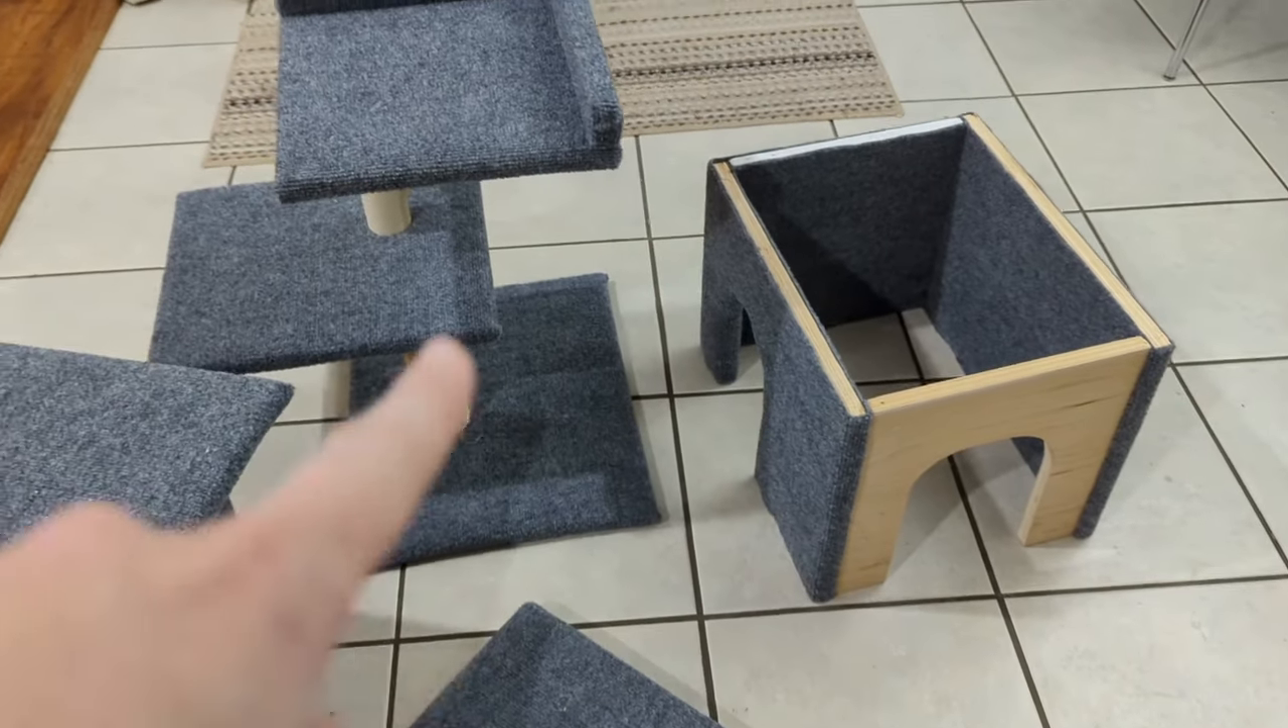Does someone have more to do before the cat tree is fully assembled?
Yes.